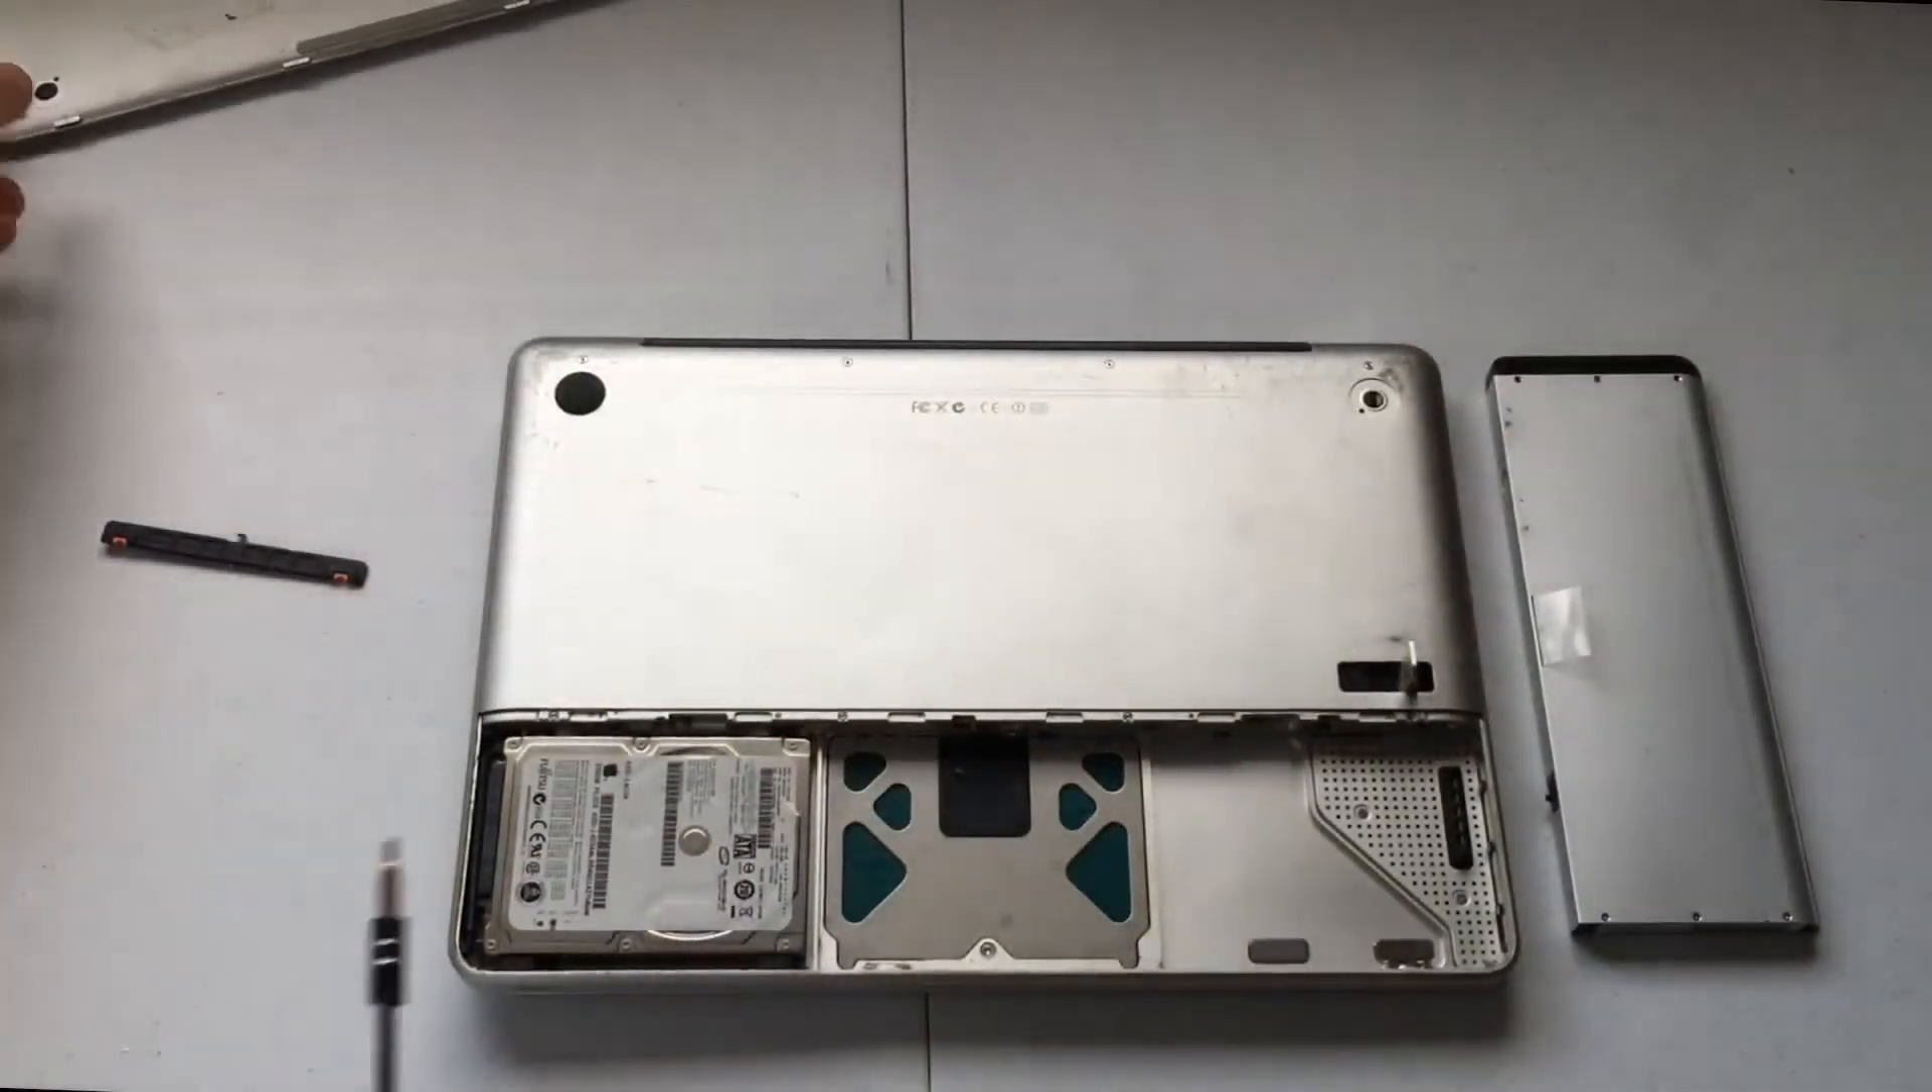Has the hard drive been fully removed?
No.